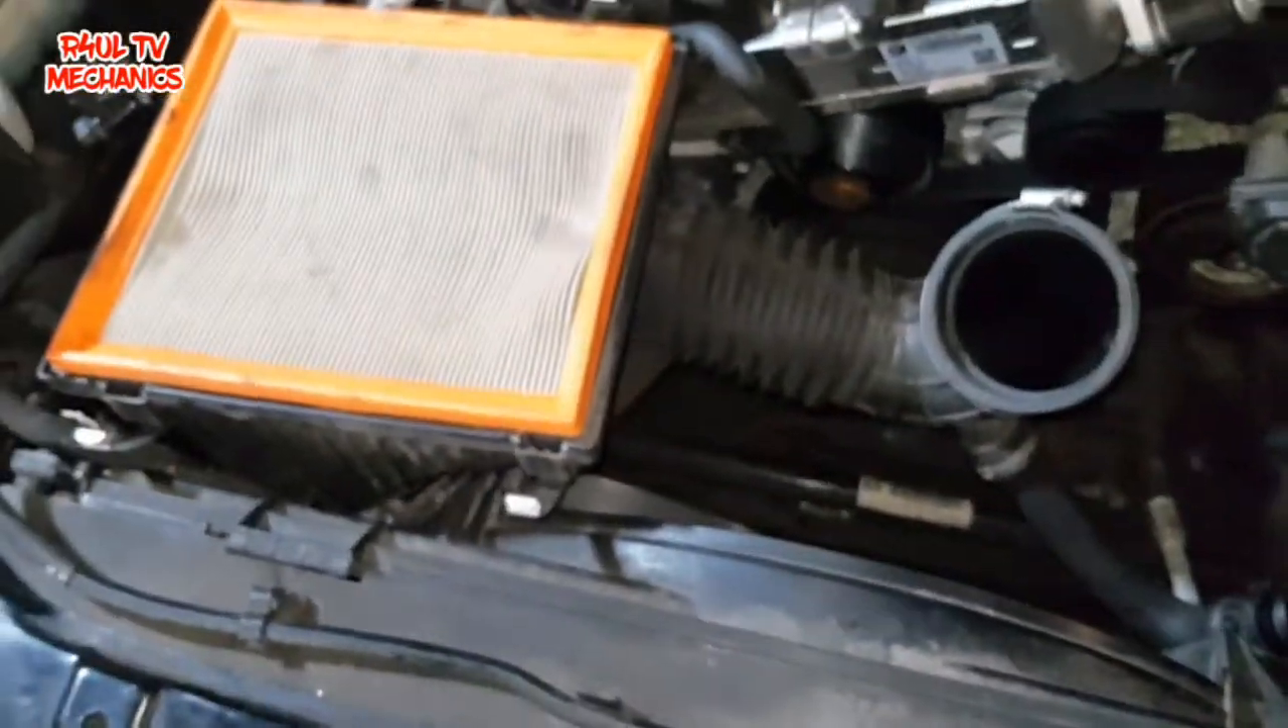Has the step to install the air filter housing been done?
No.